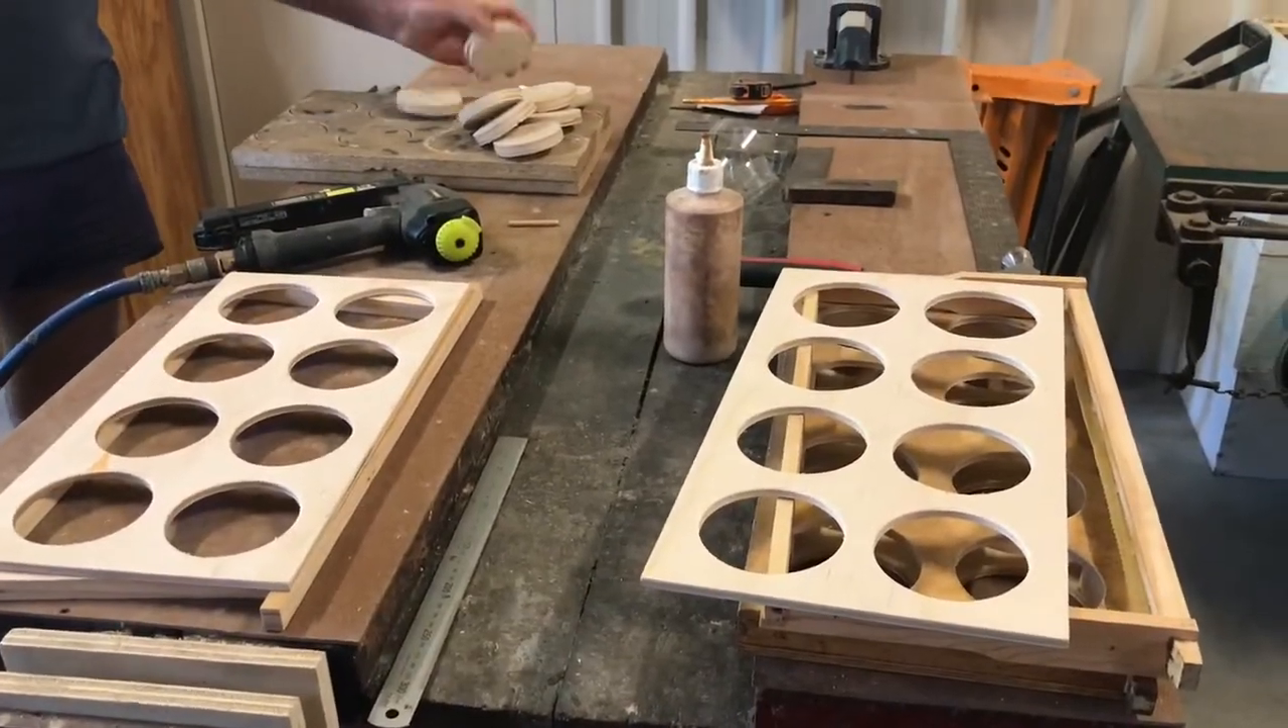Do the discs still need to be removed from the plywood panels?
No.